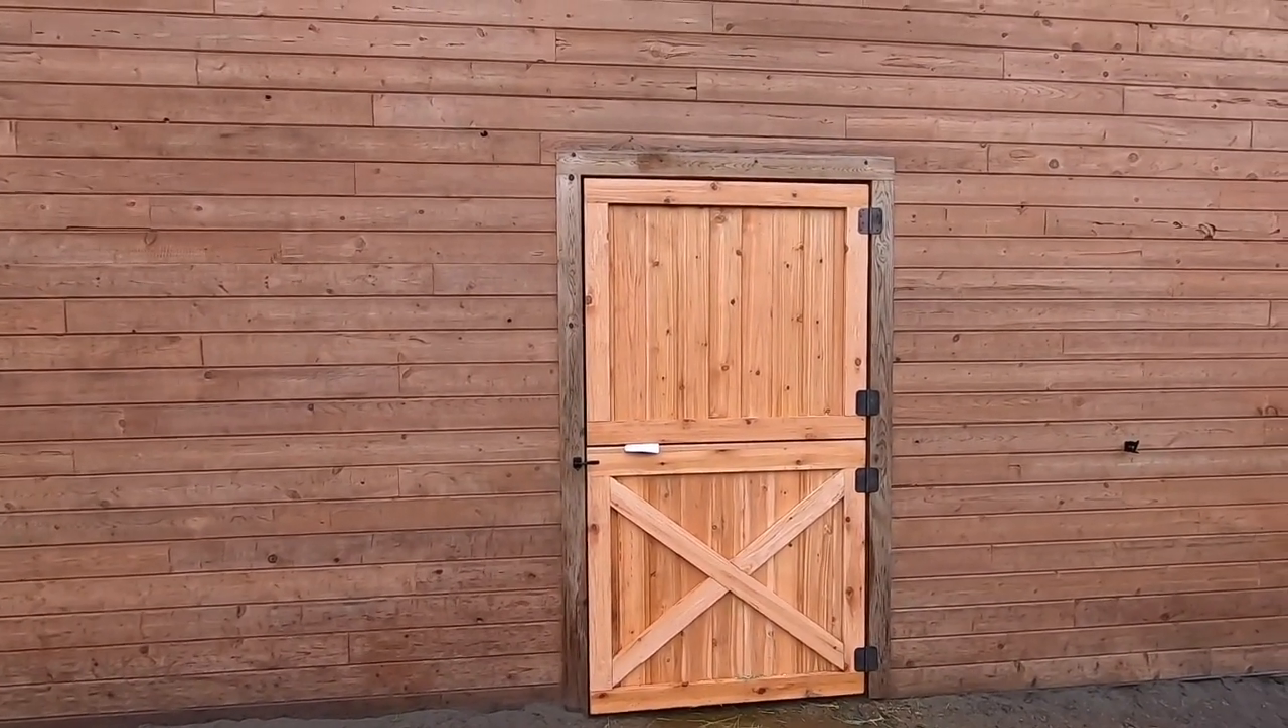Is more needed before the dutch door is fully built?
No.